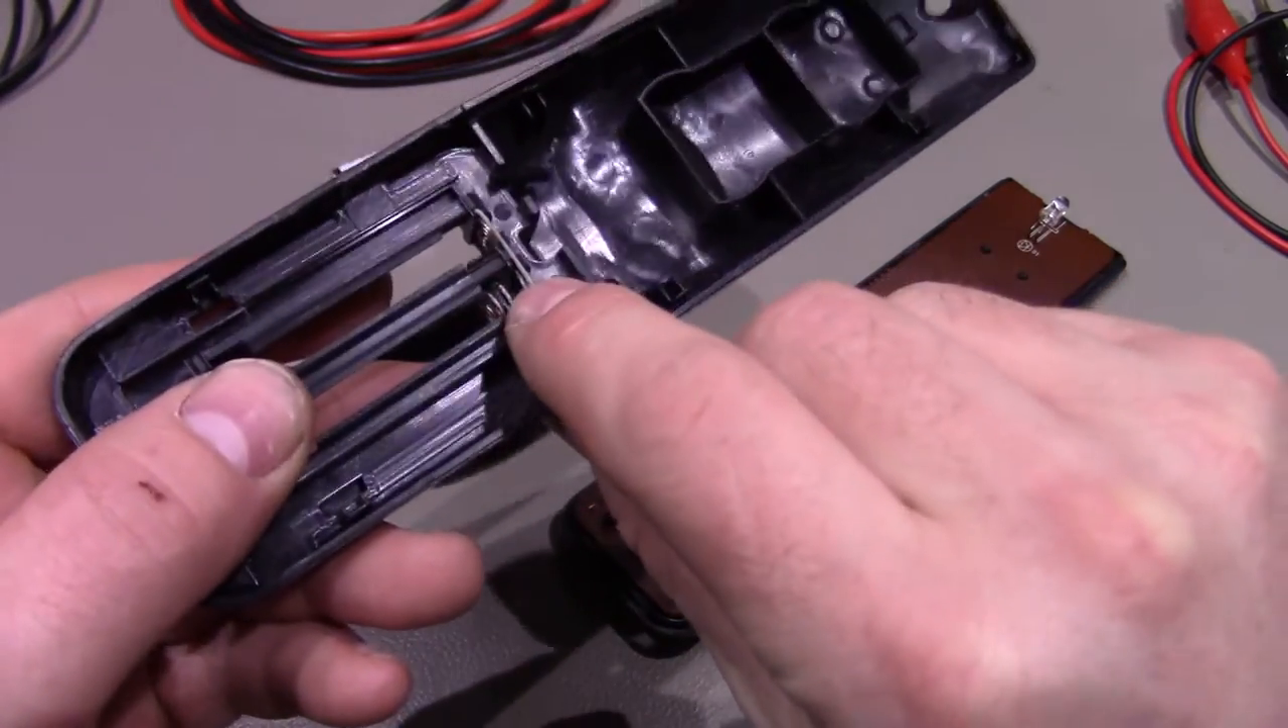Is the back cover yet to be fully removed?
No.